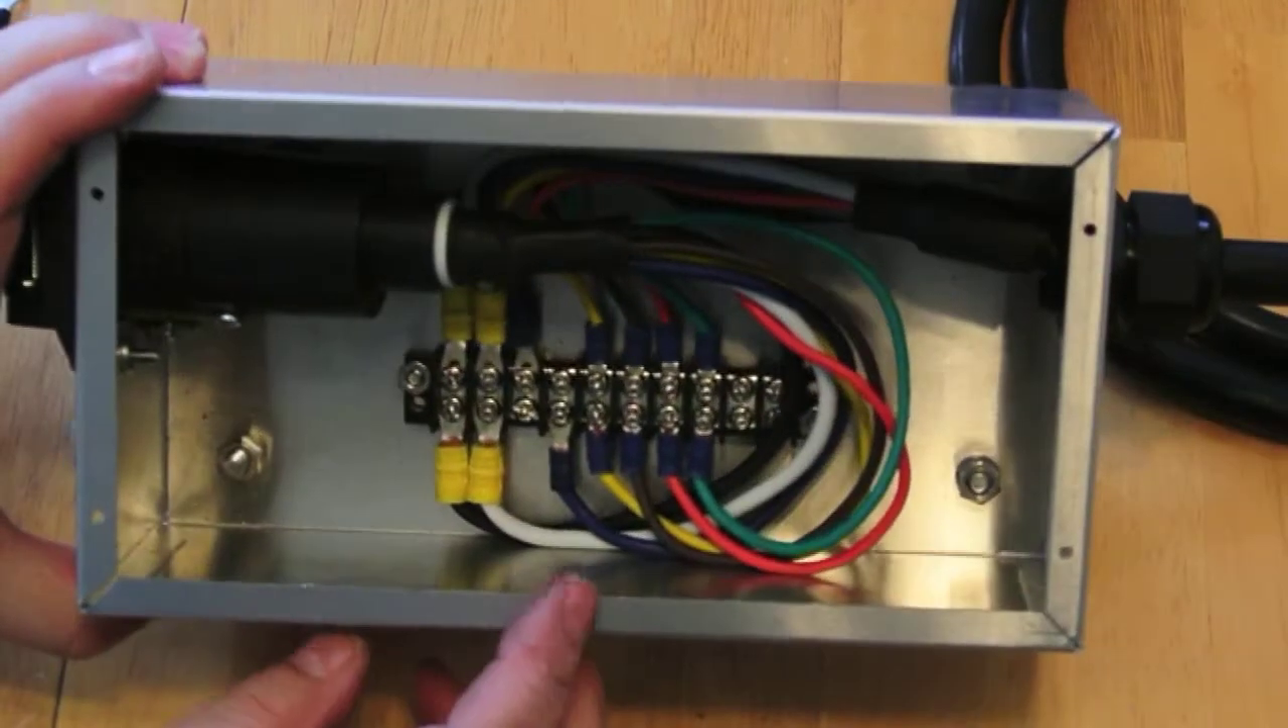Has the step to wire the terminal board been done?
Yes.